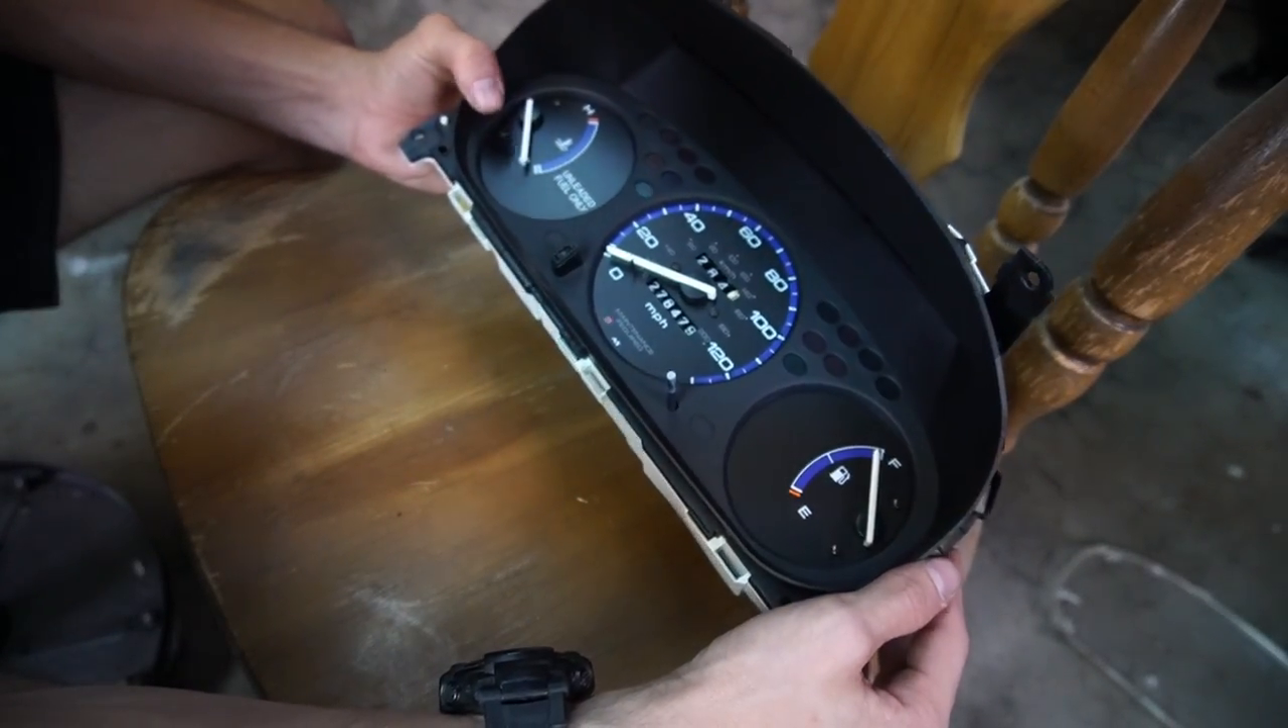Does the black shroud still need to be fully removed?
Yes.